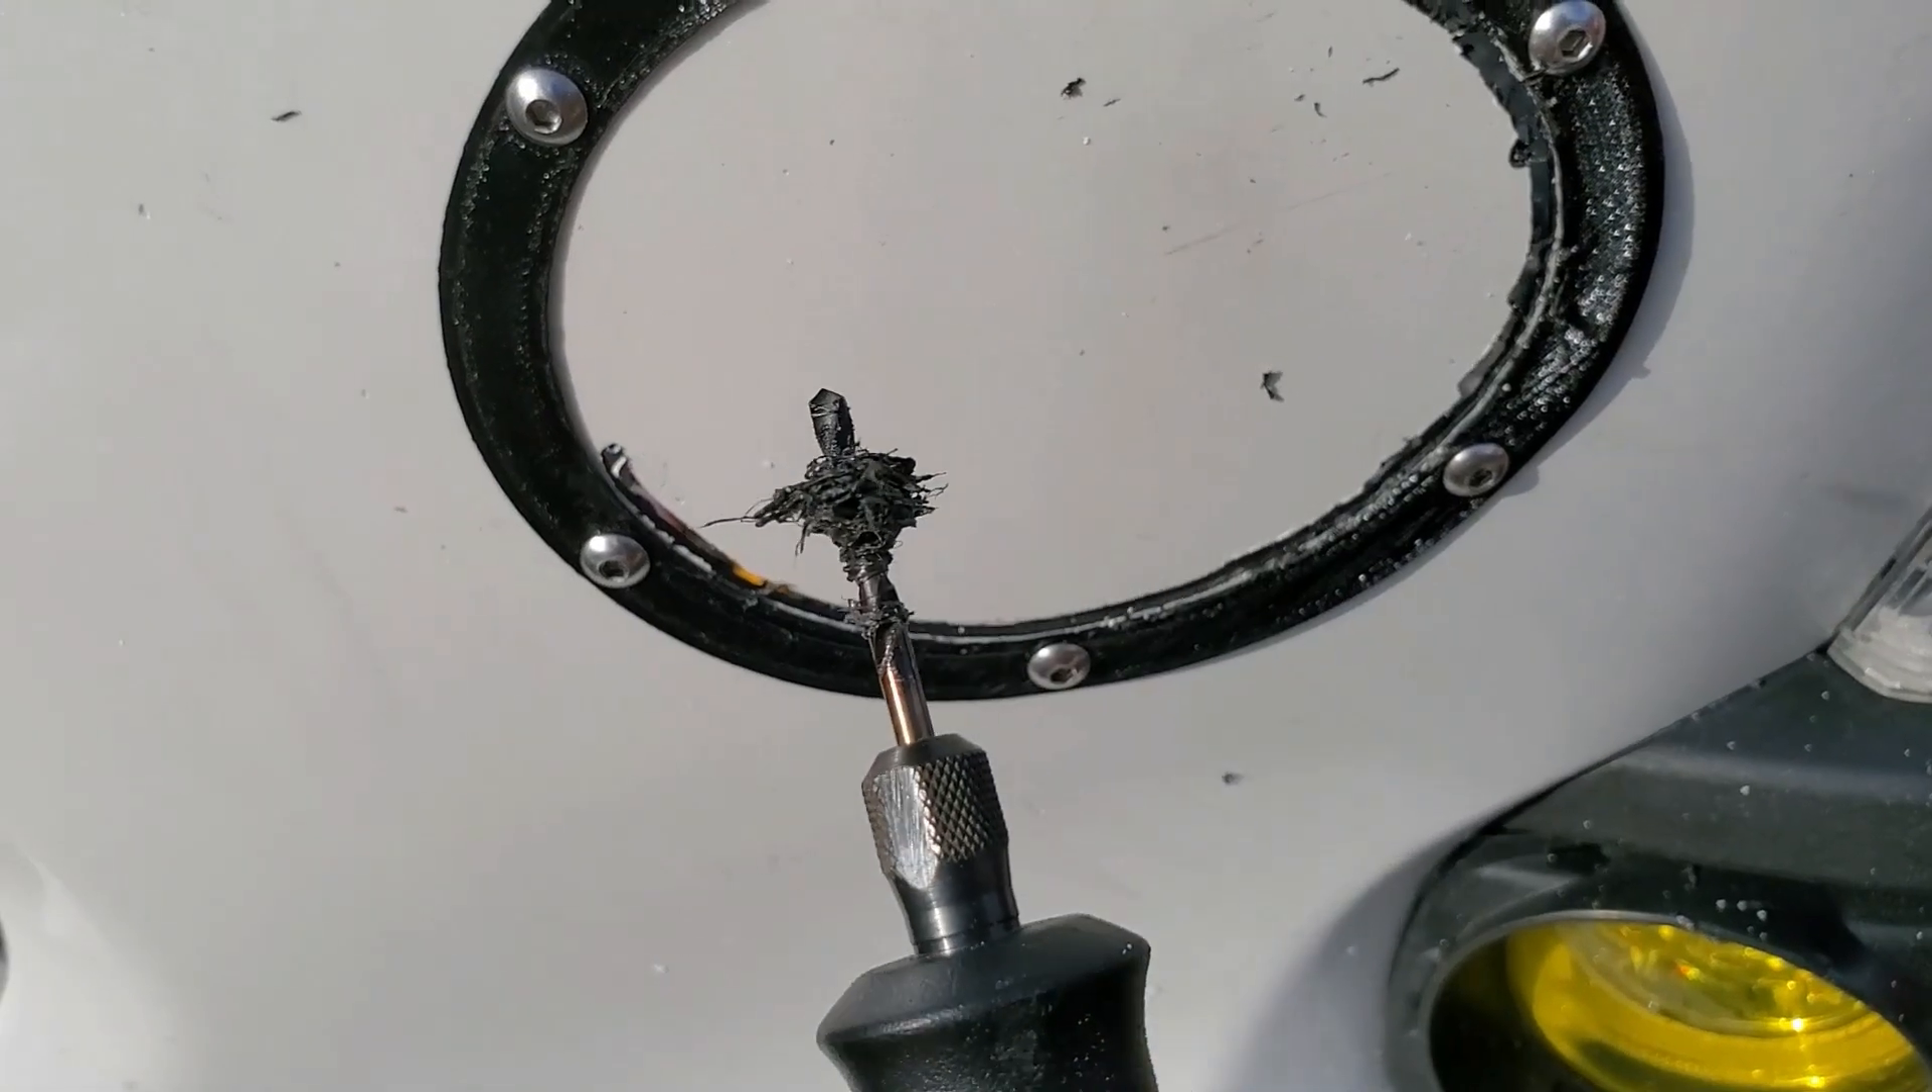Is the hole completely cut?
No.